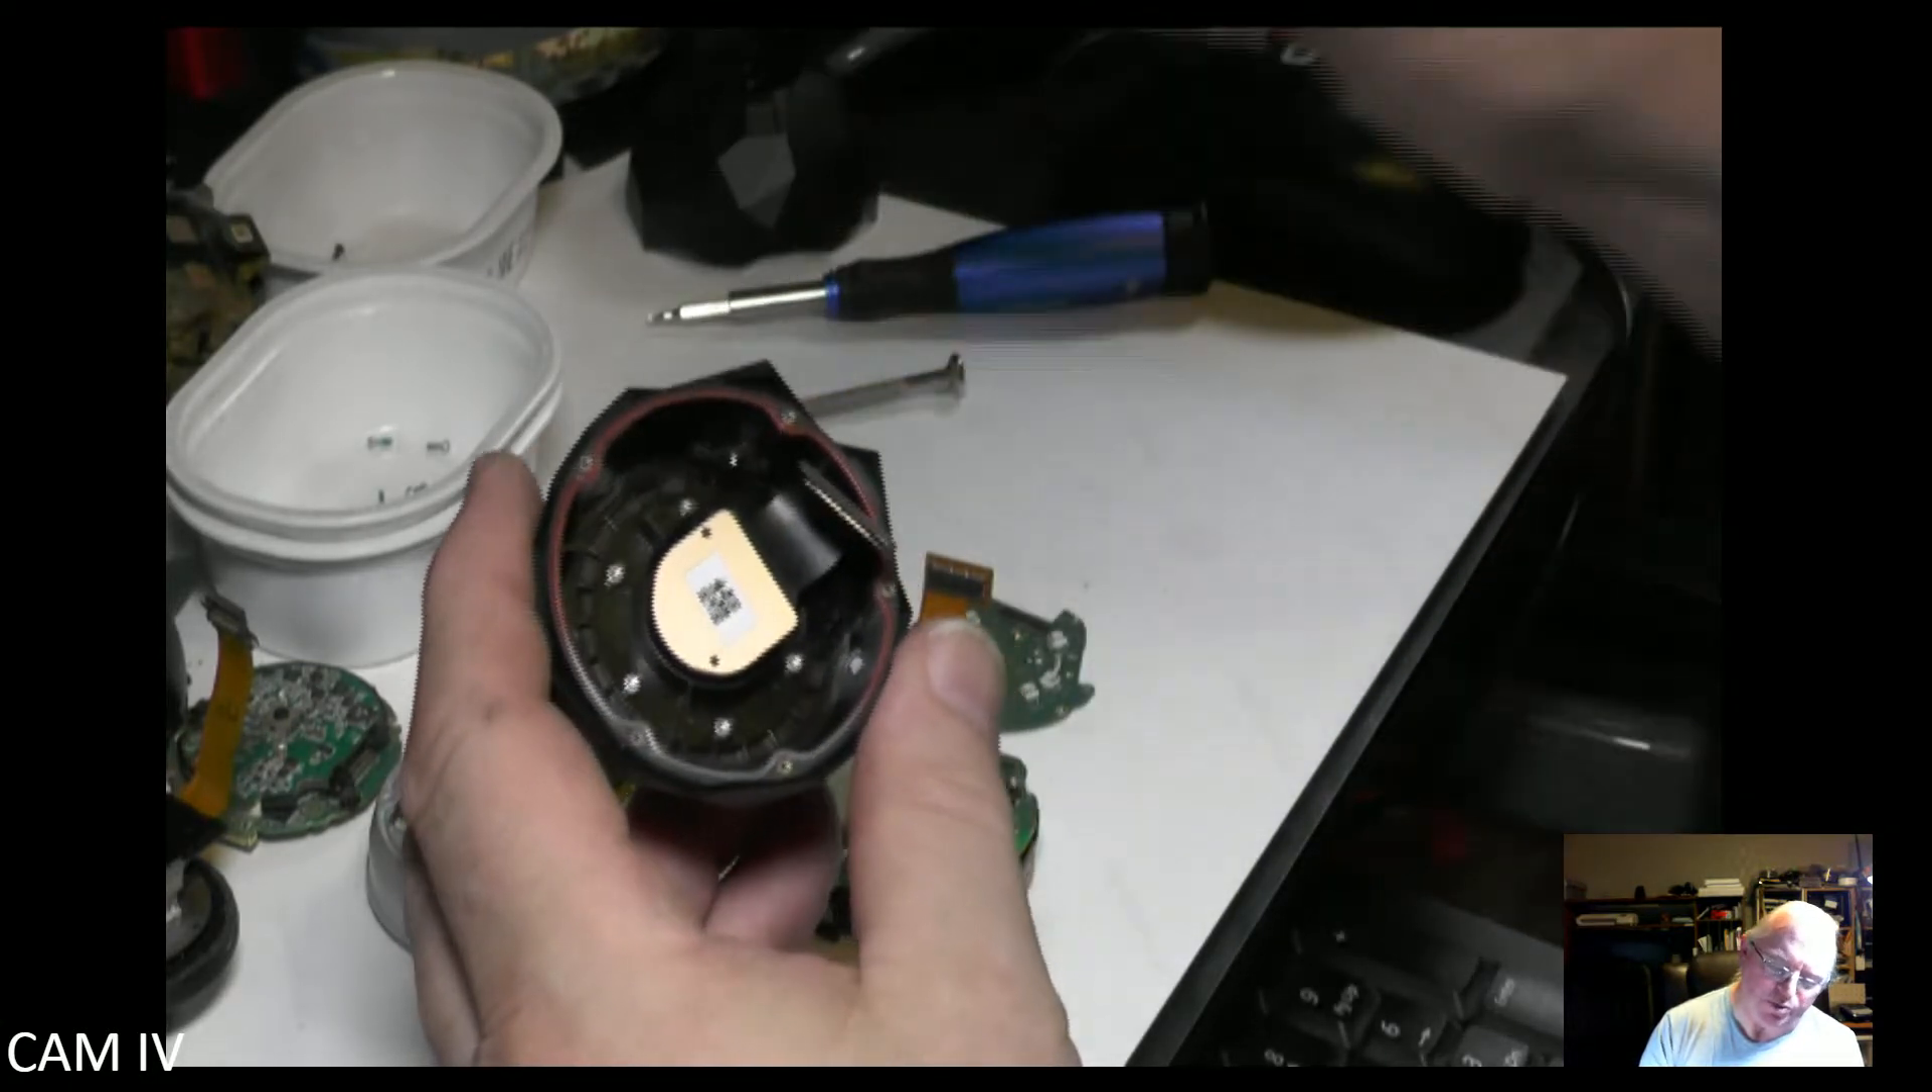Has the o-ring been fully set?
Yes.